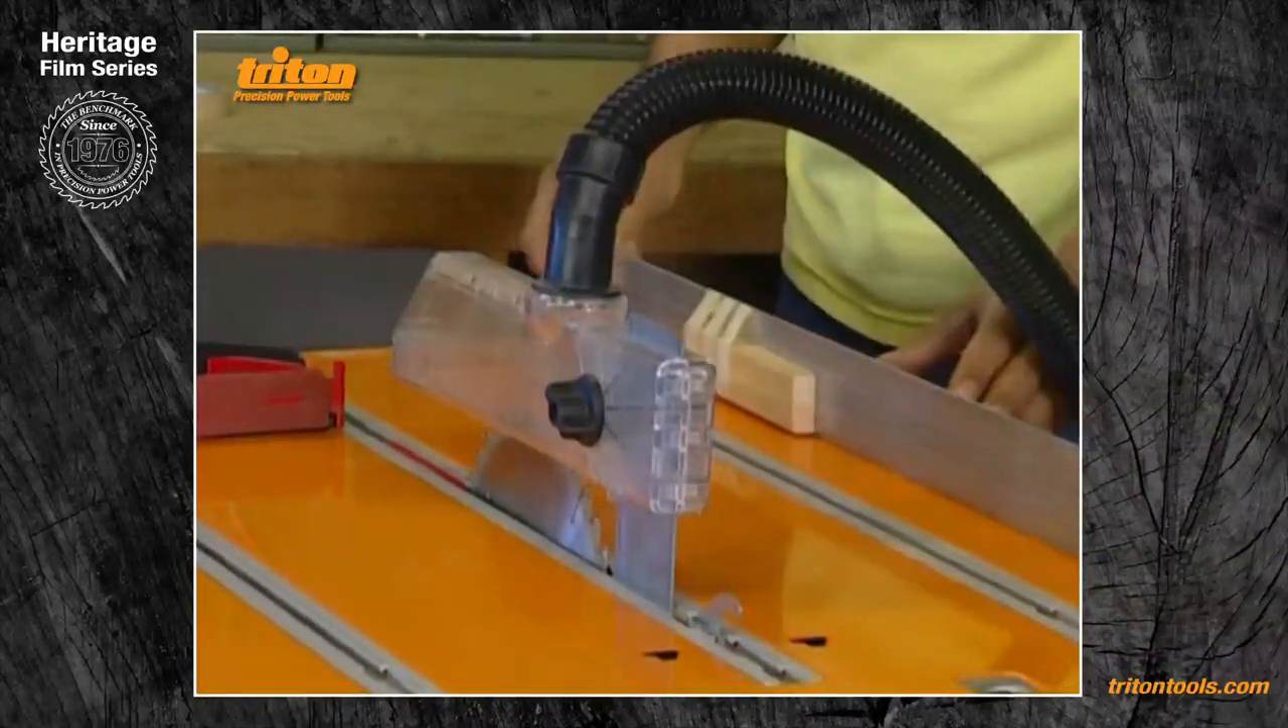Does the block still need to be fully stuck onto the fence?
No.